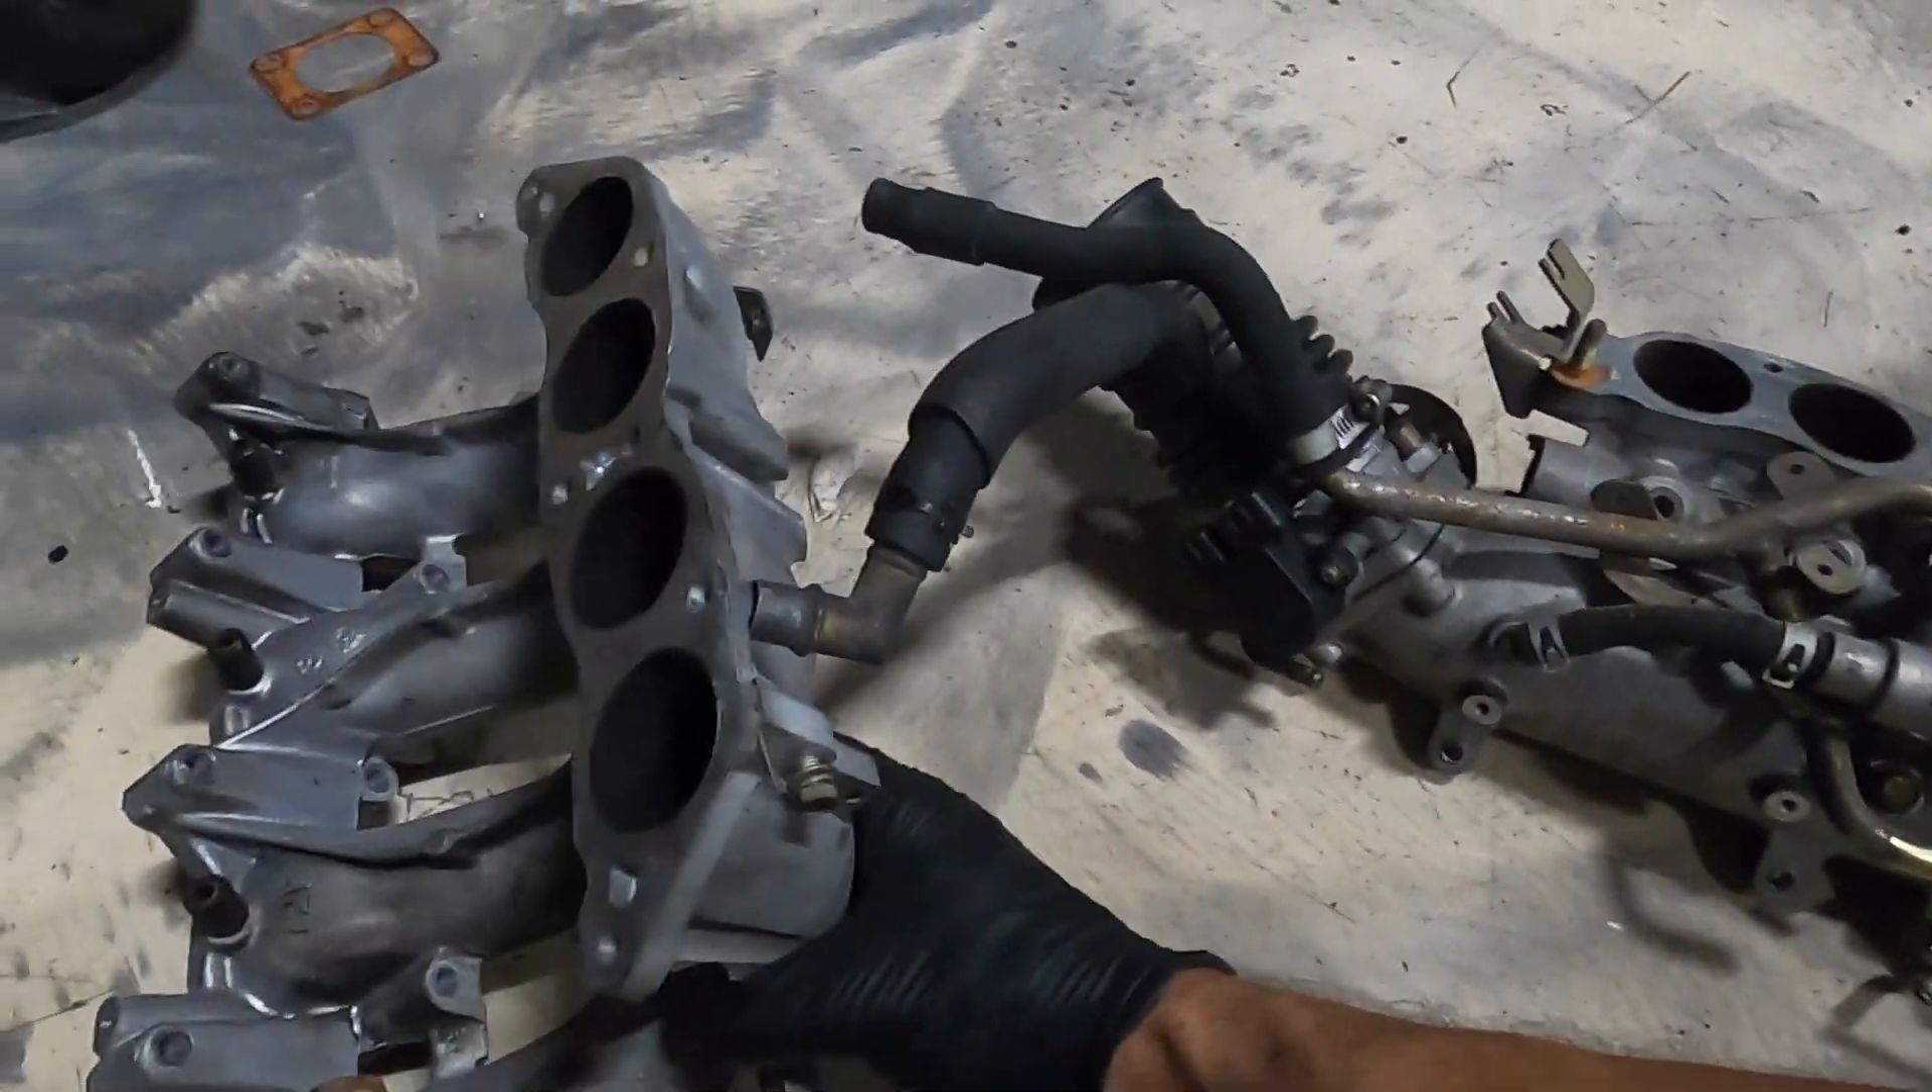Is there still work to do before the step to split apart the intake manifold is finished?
No.